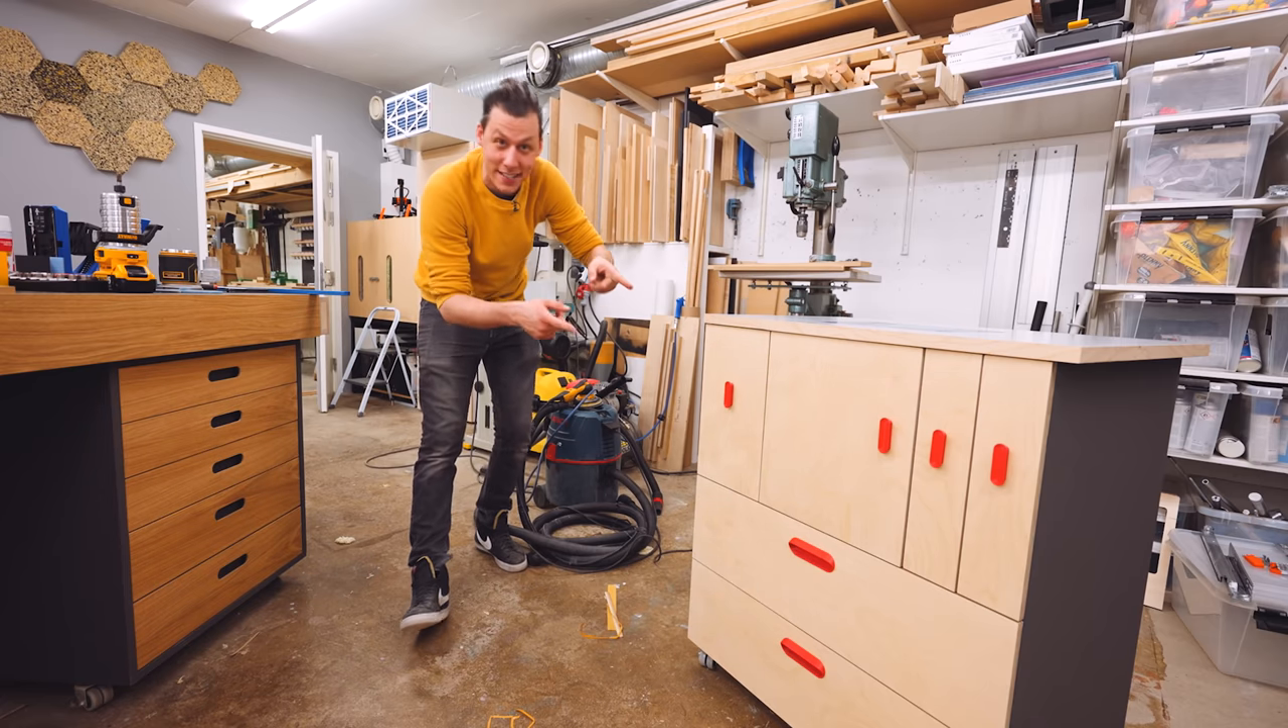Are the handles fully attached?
Yes.